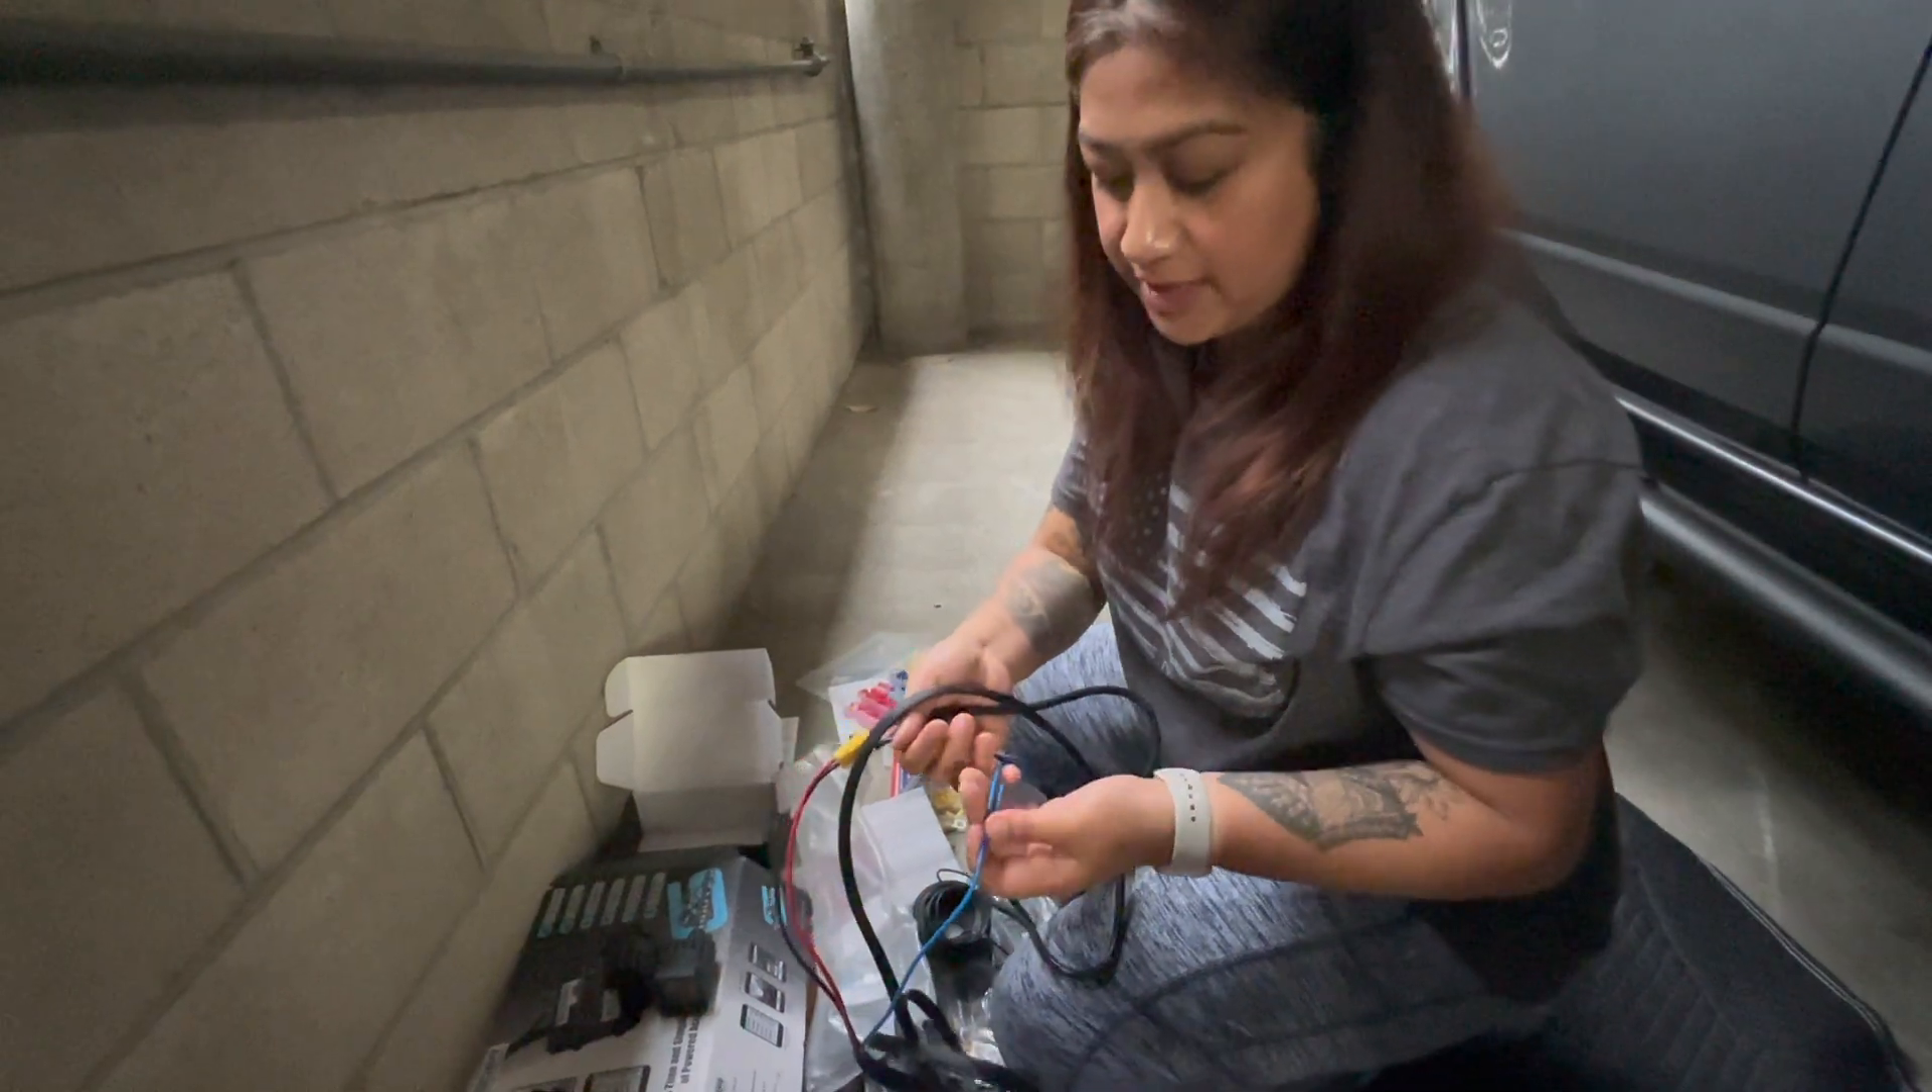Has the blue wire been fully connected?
No.